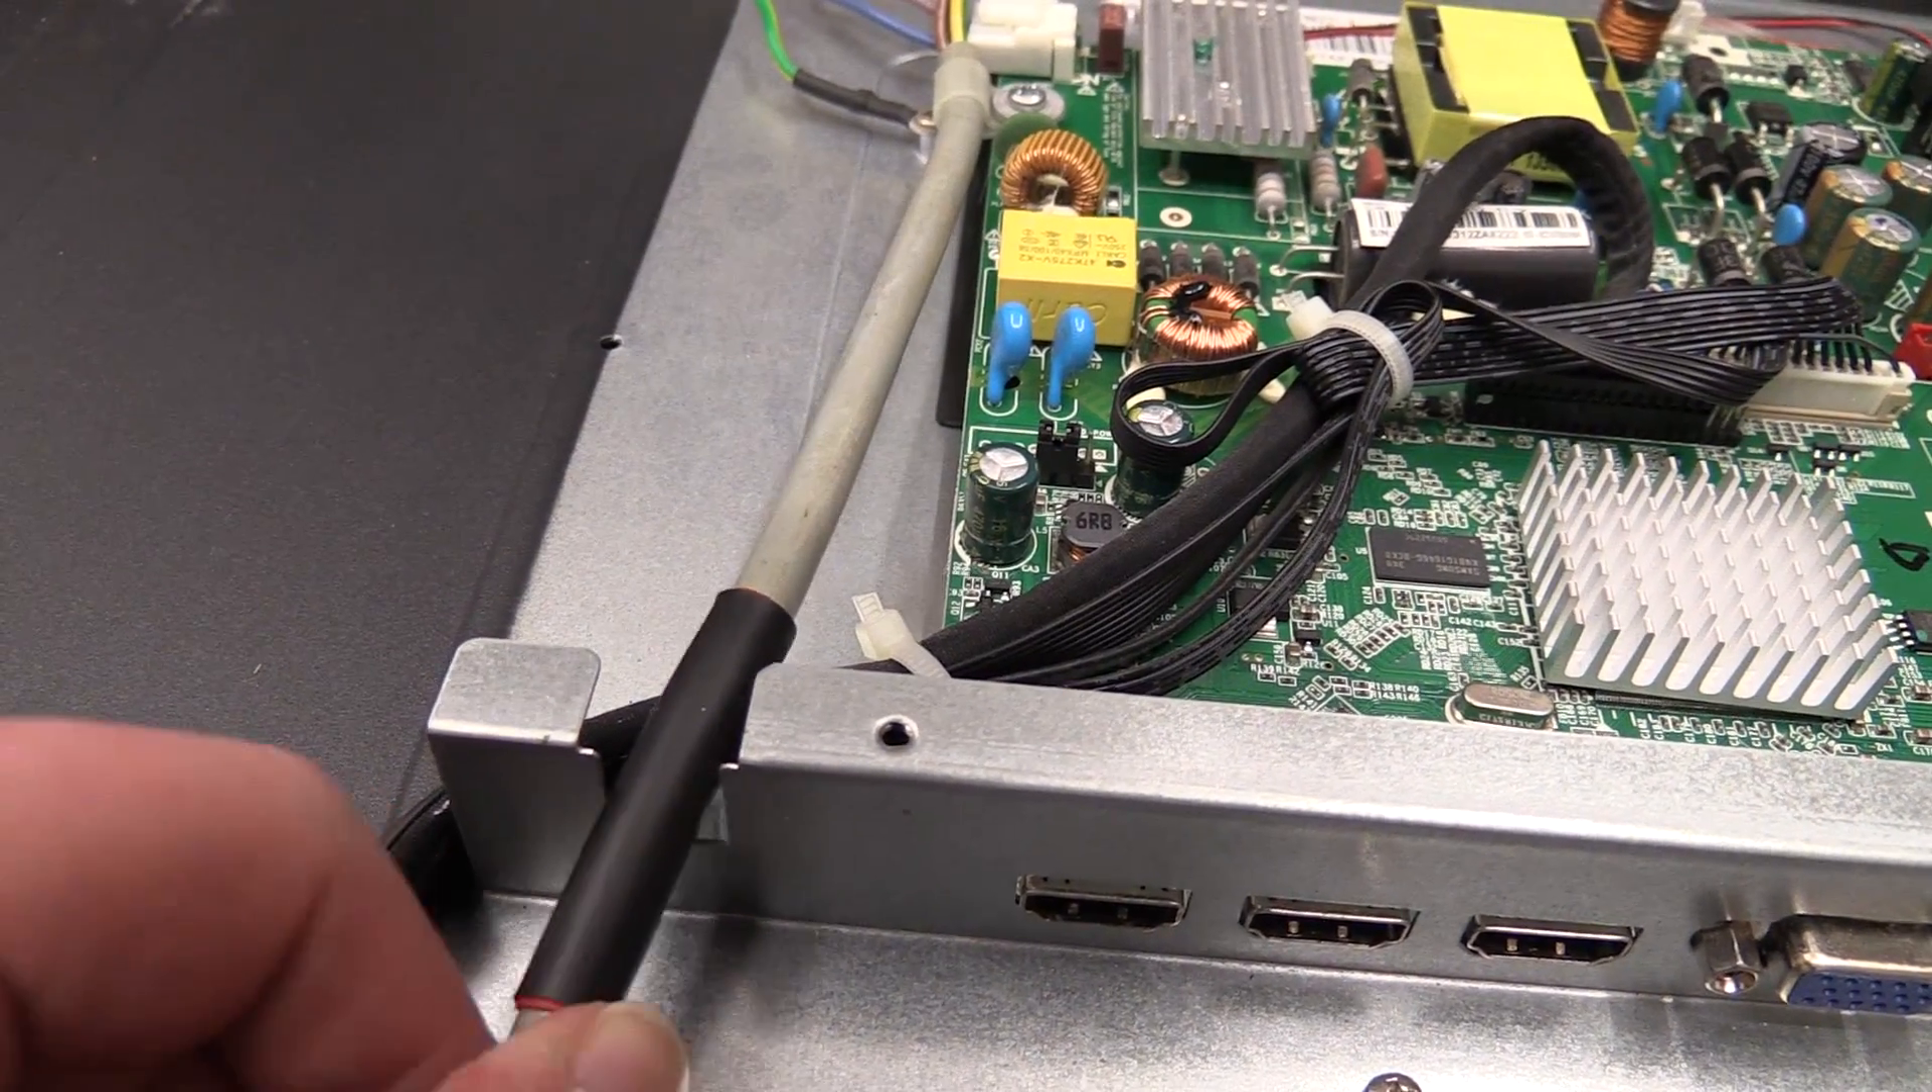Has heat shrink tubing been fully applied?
Yes.